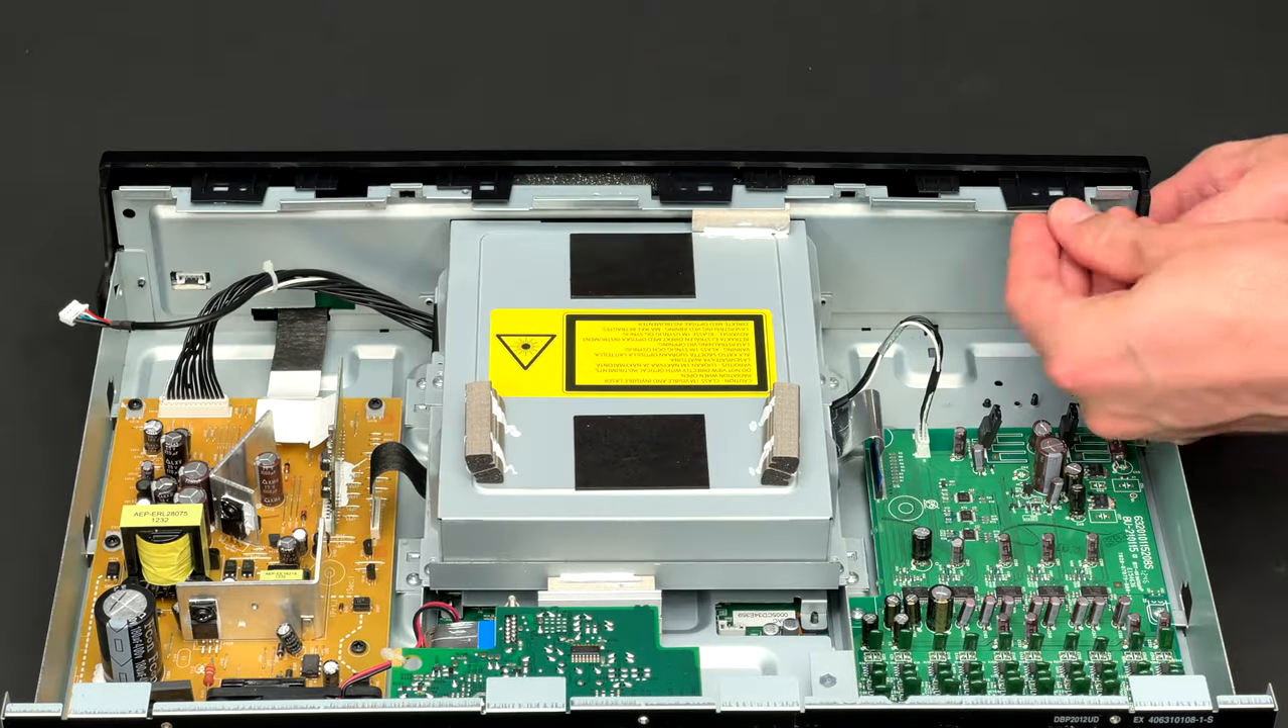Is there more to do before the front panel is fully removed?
Yes.